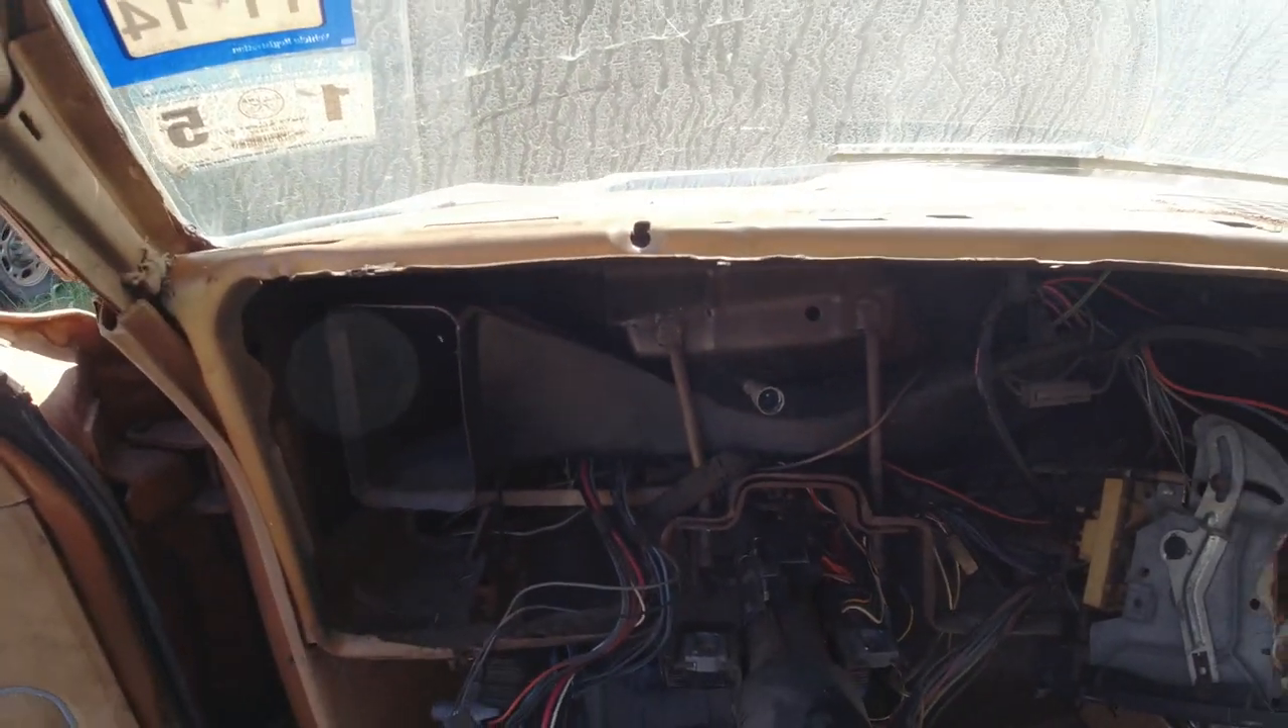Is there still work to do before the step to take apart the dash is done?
No.